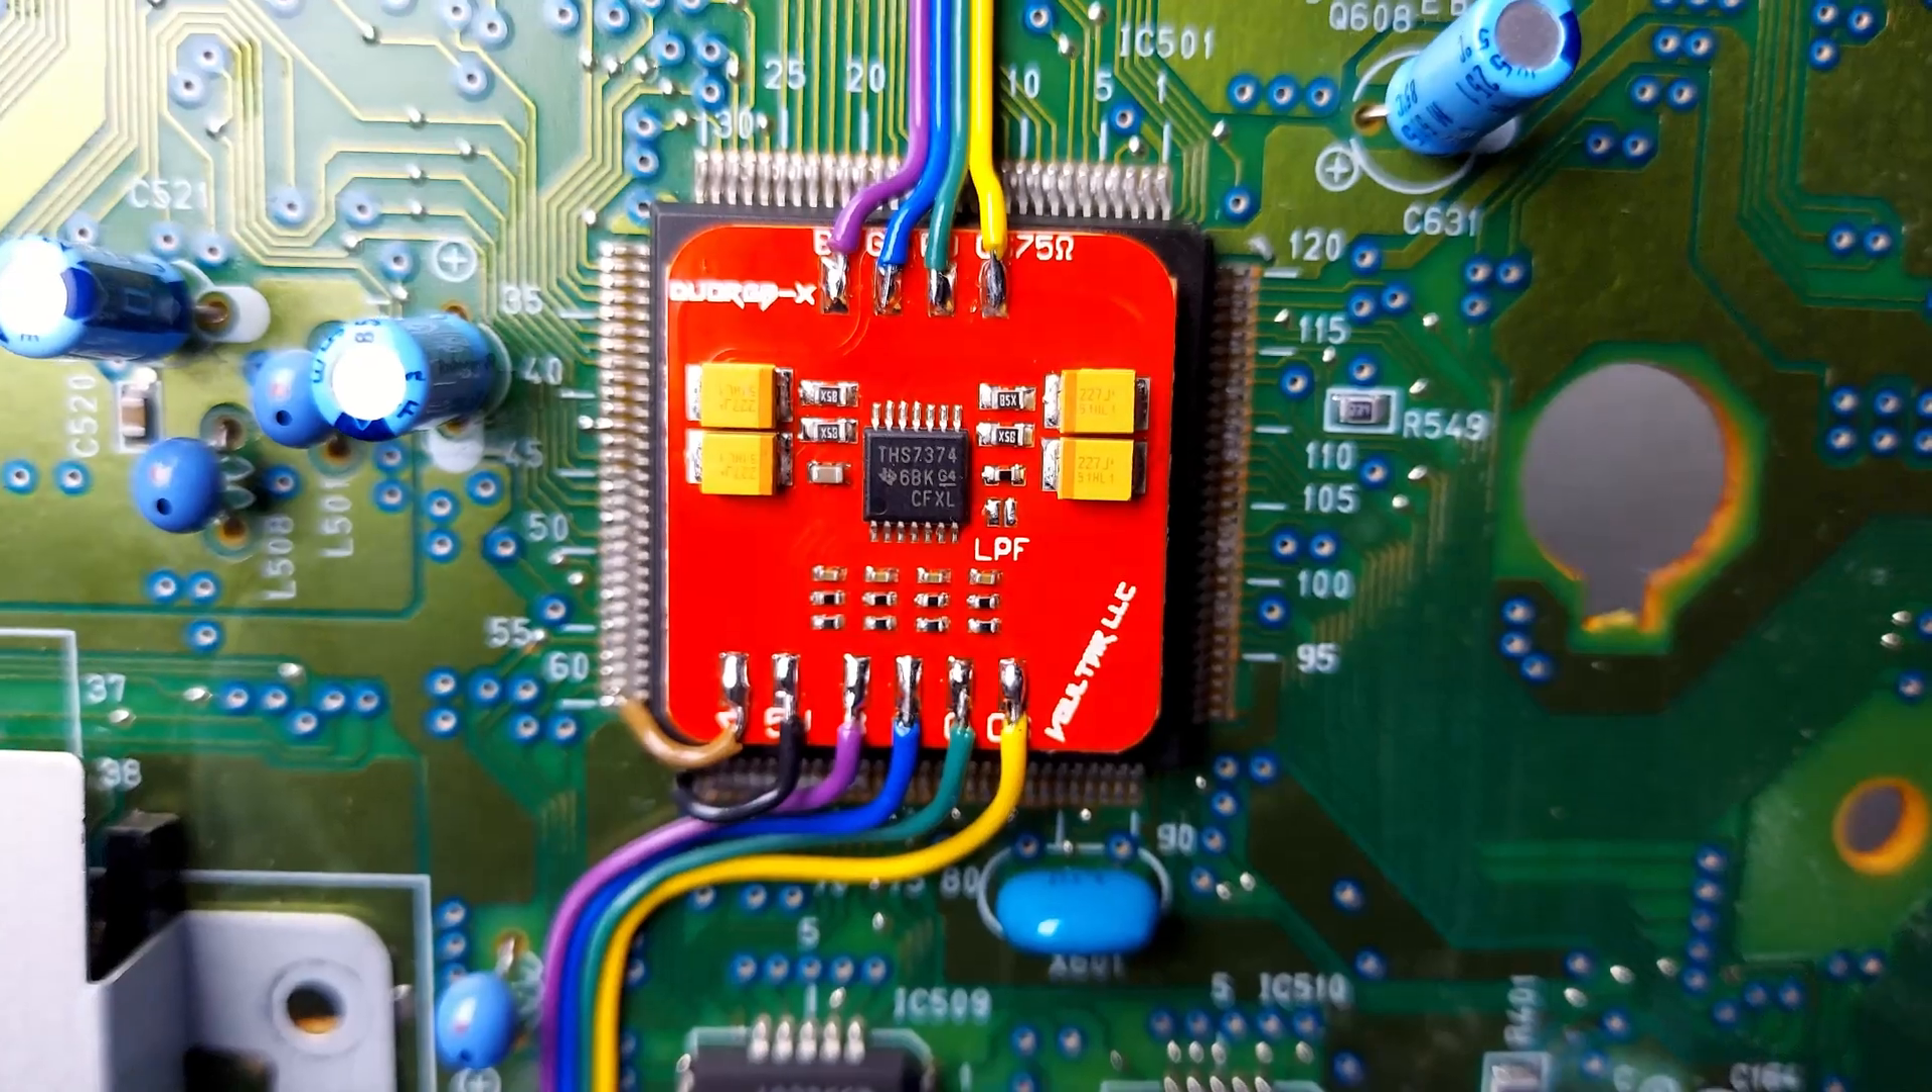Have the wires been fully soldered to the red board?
Yes.